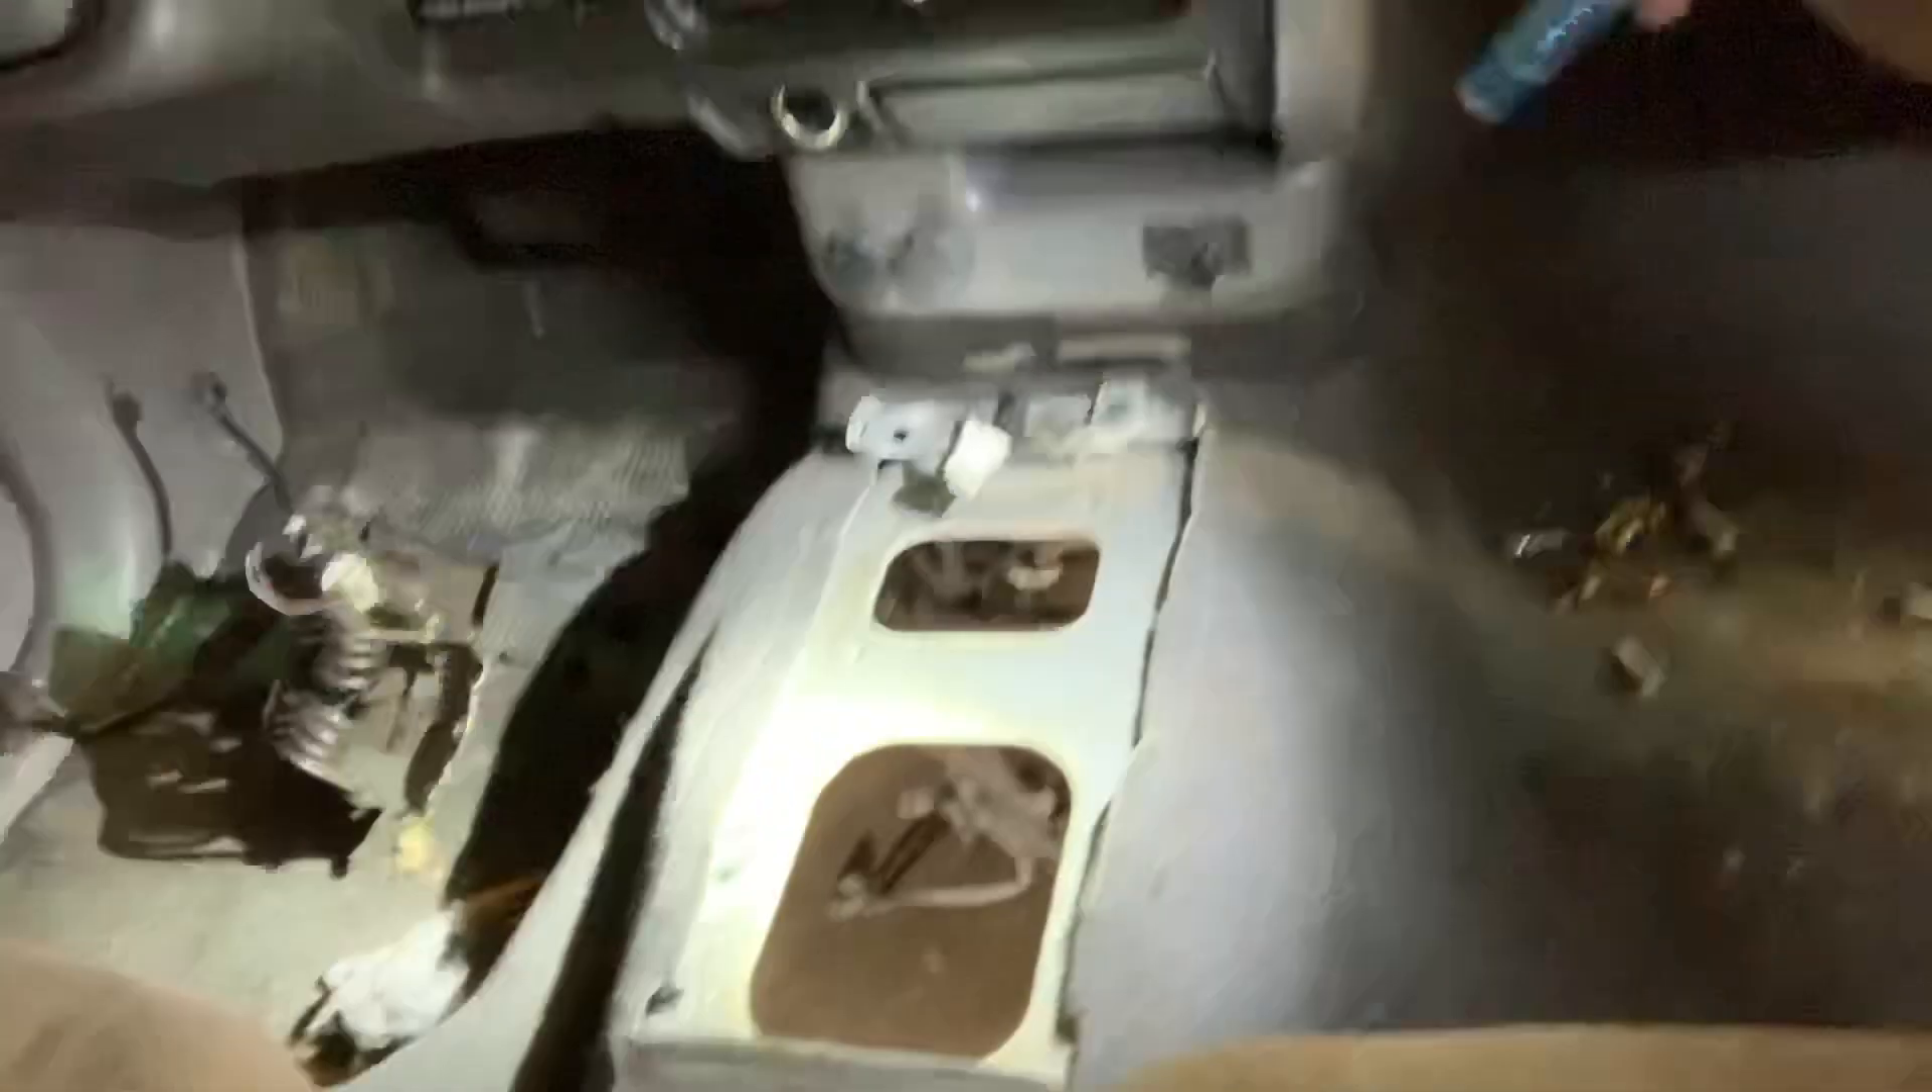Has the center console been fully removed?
Yes.